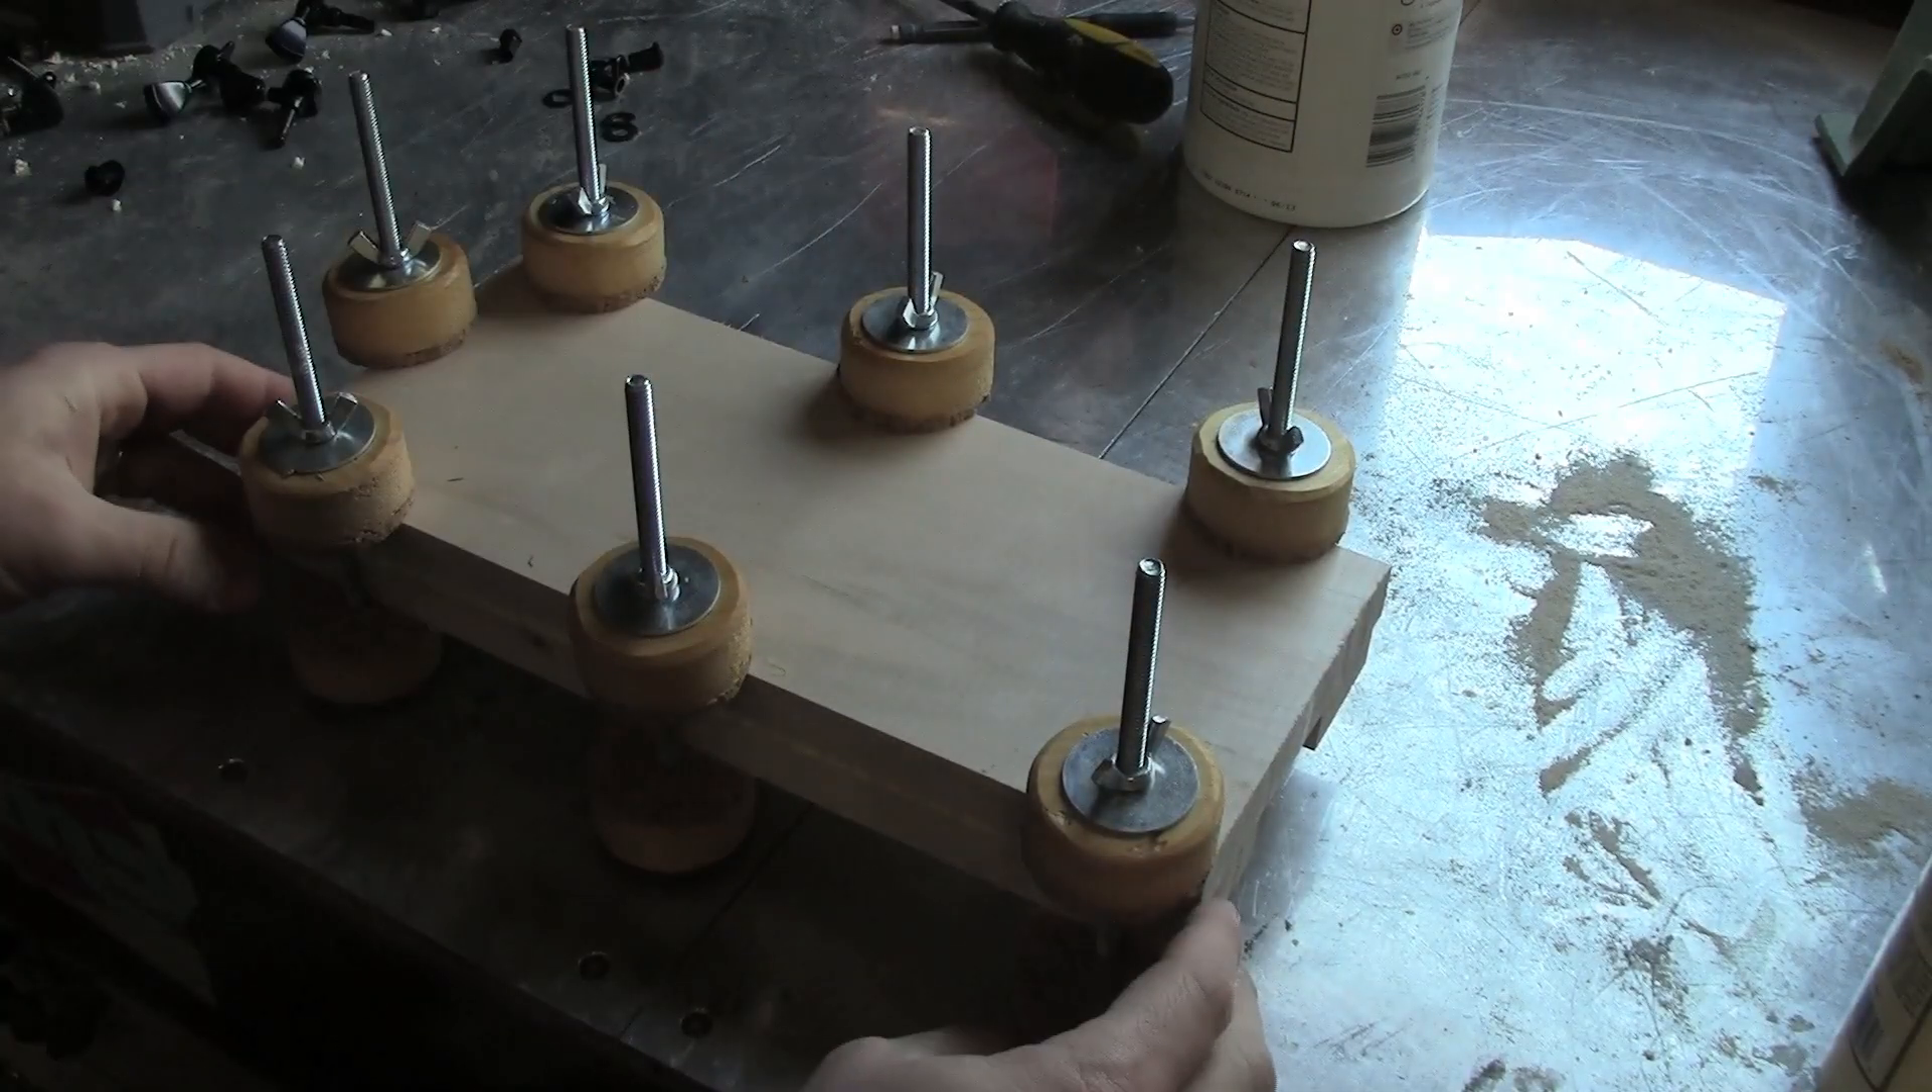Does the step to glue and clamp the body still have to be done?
No.